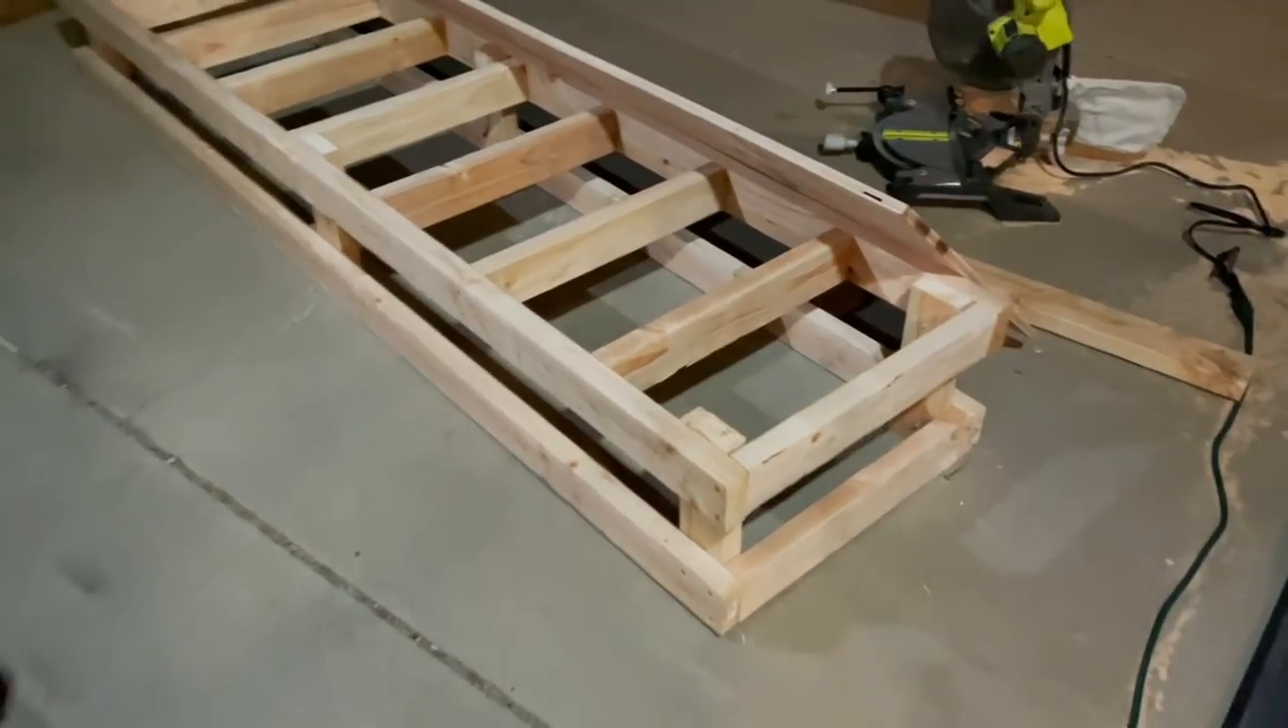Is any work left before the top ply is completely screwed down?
Yes.